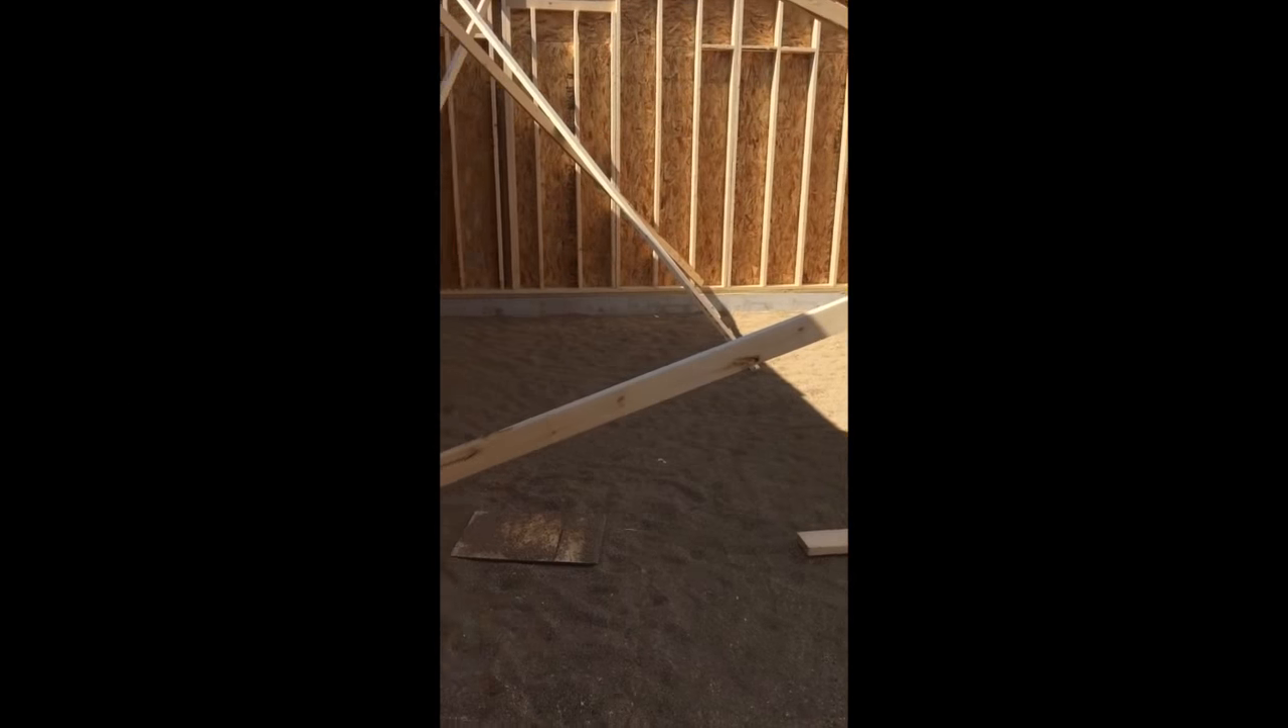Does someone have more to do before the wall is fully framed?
No.